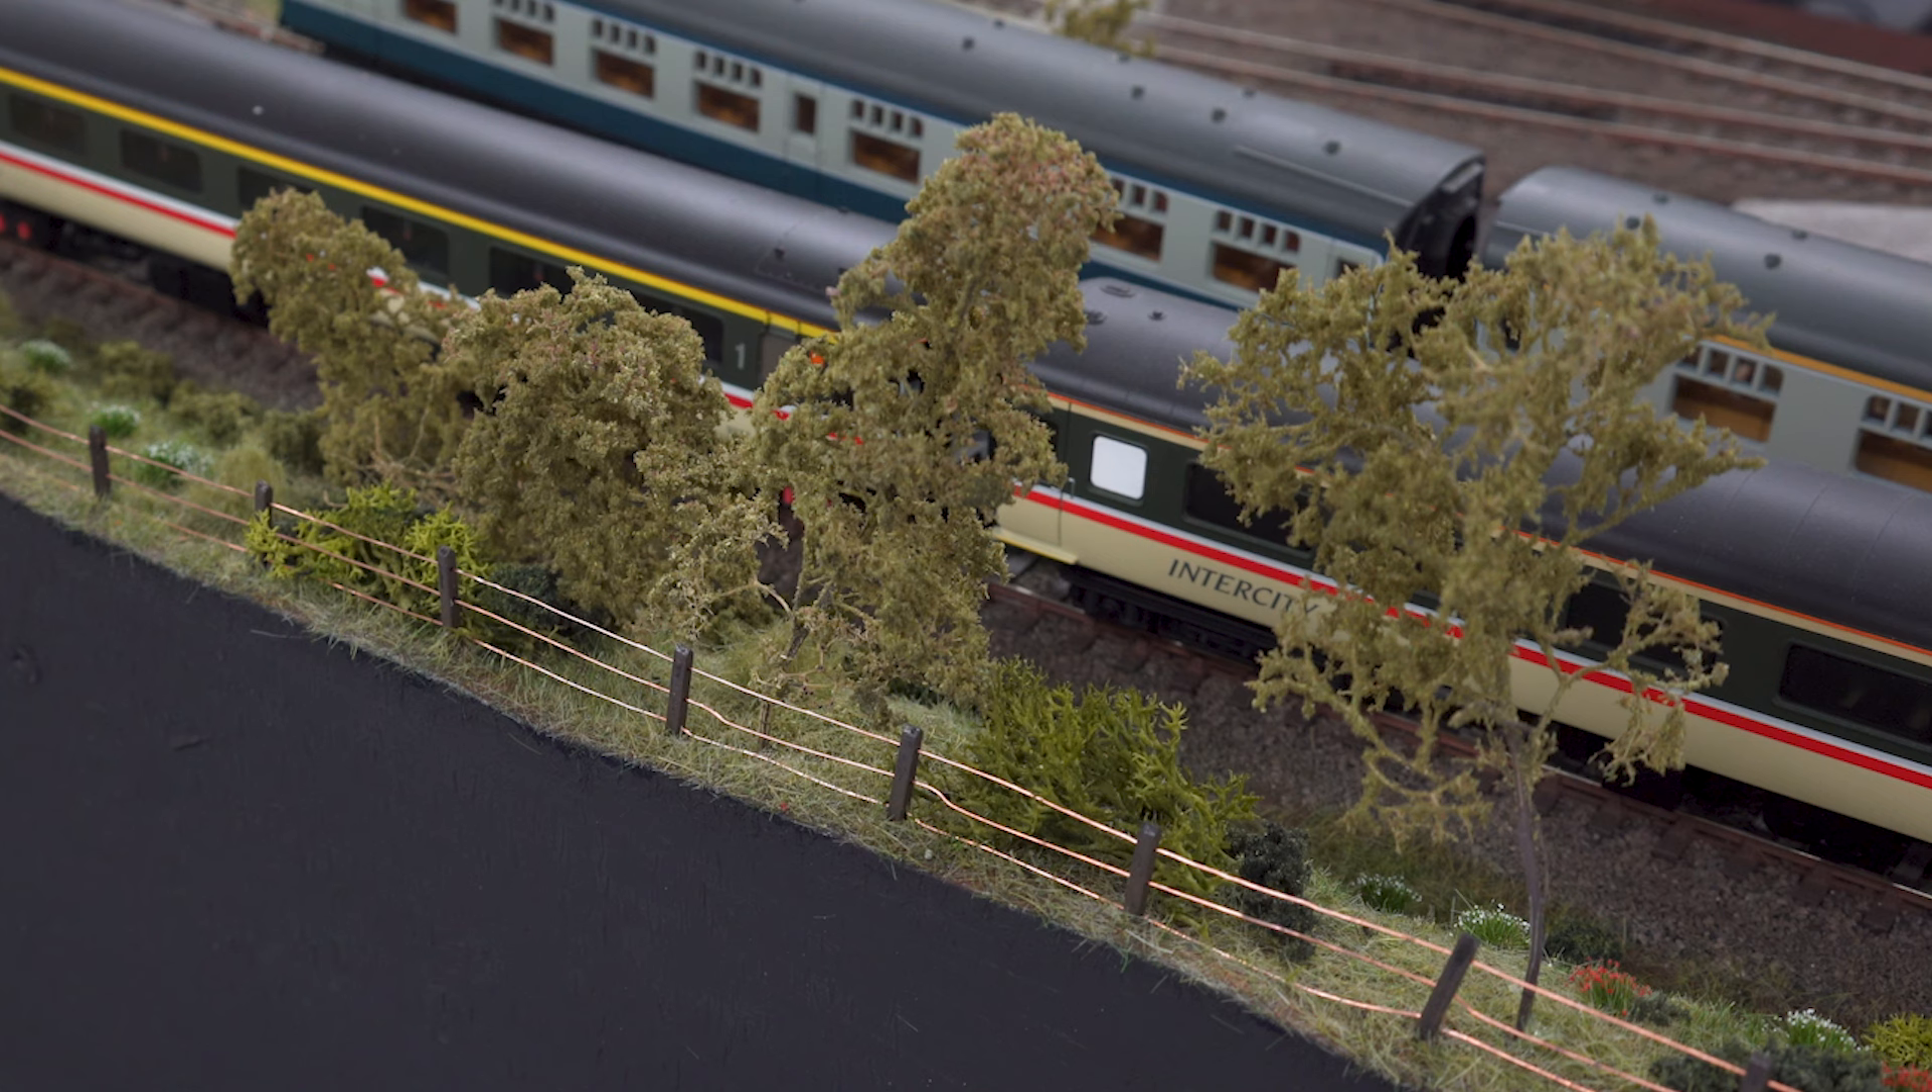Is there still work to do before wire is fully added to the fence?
No.